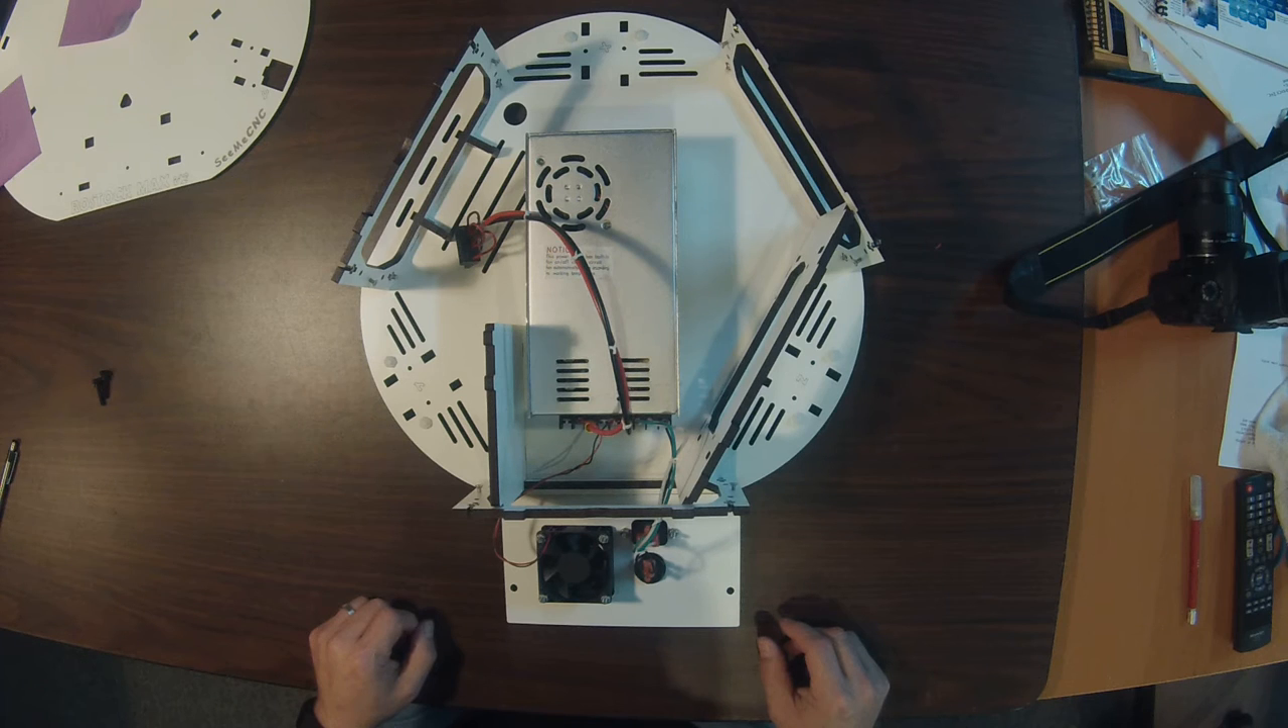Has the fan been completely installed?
Yes.